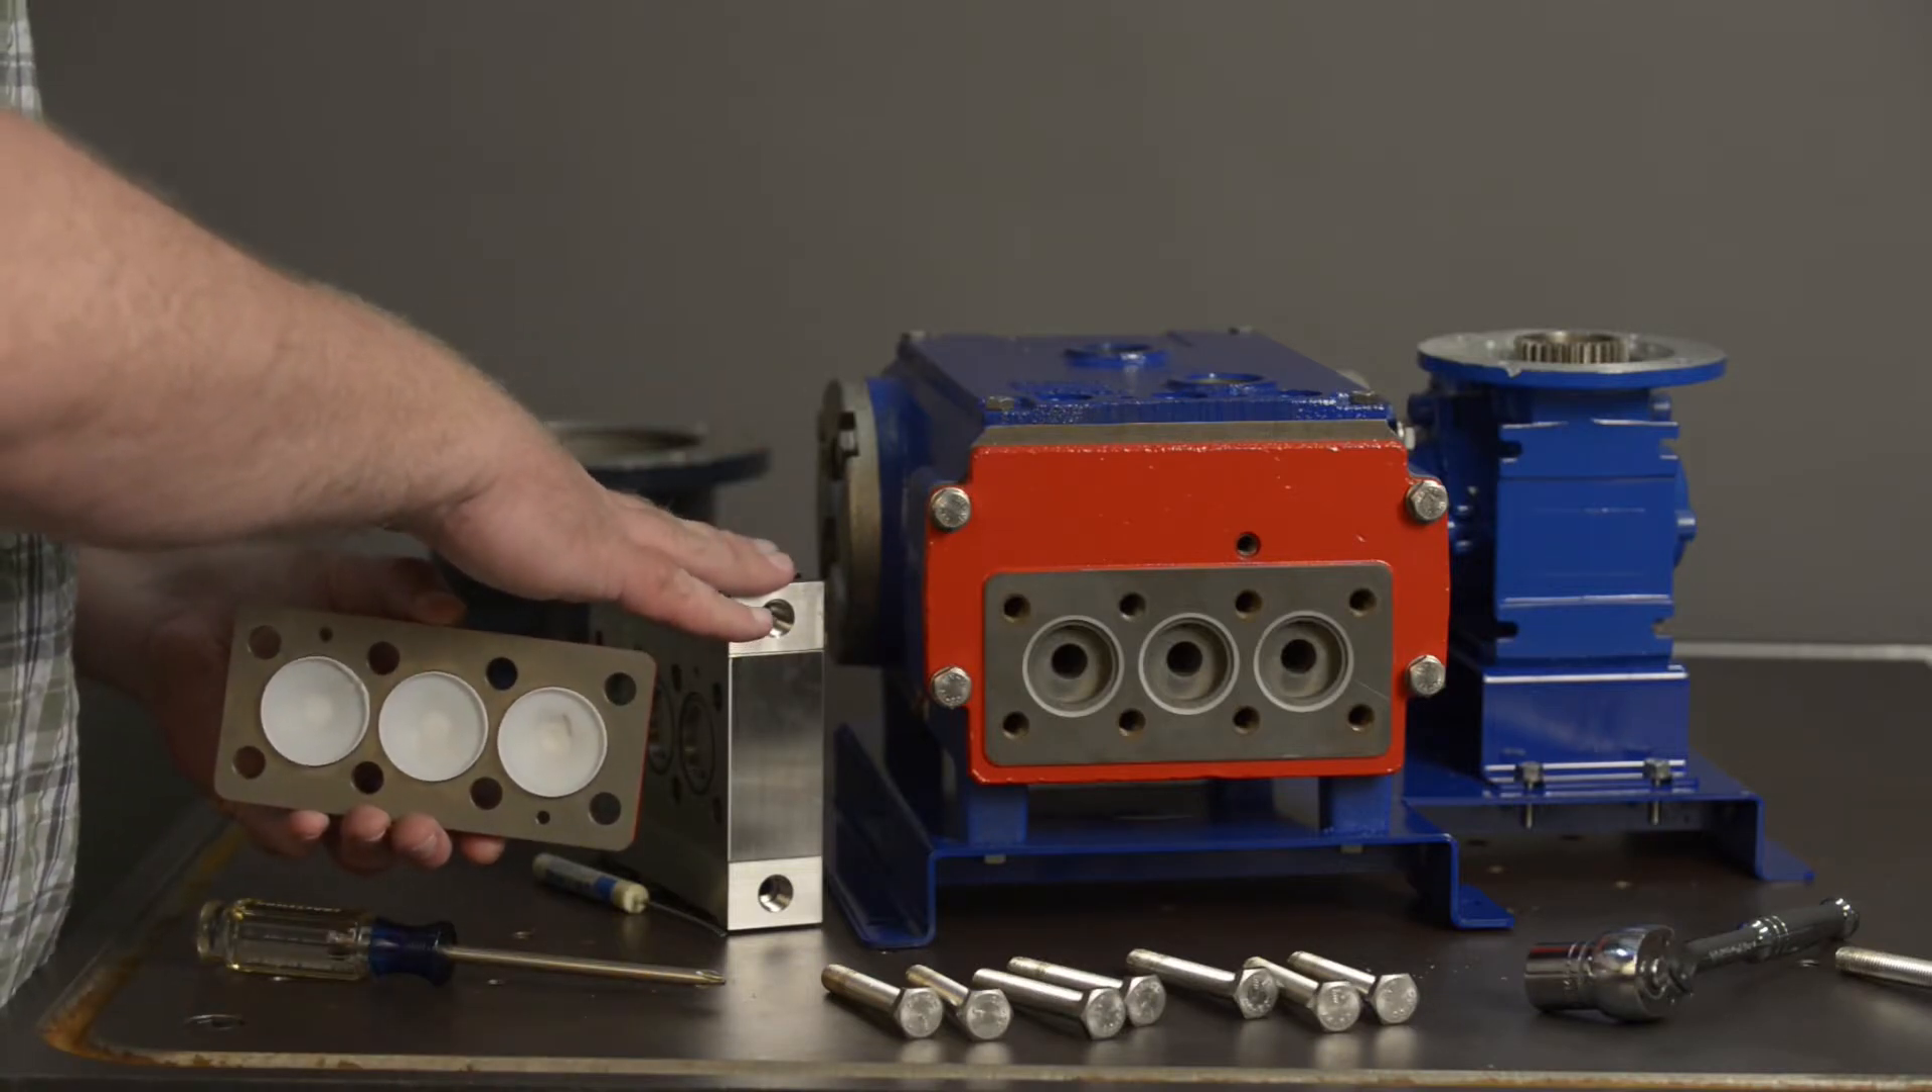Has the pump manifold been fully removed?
Yes.